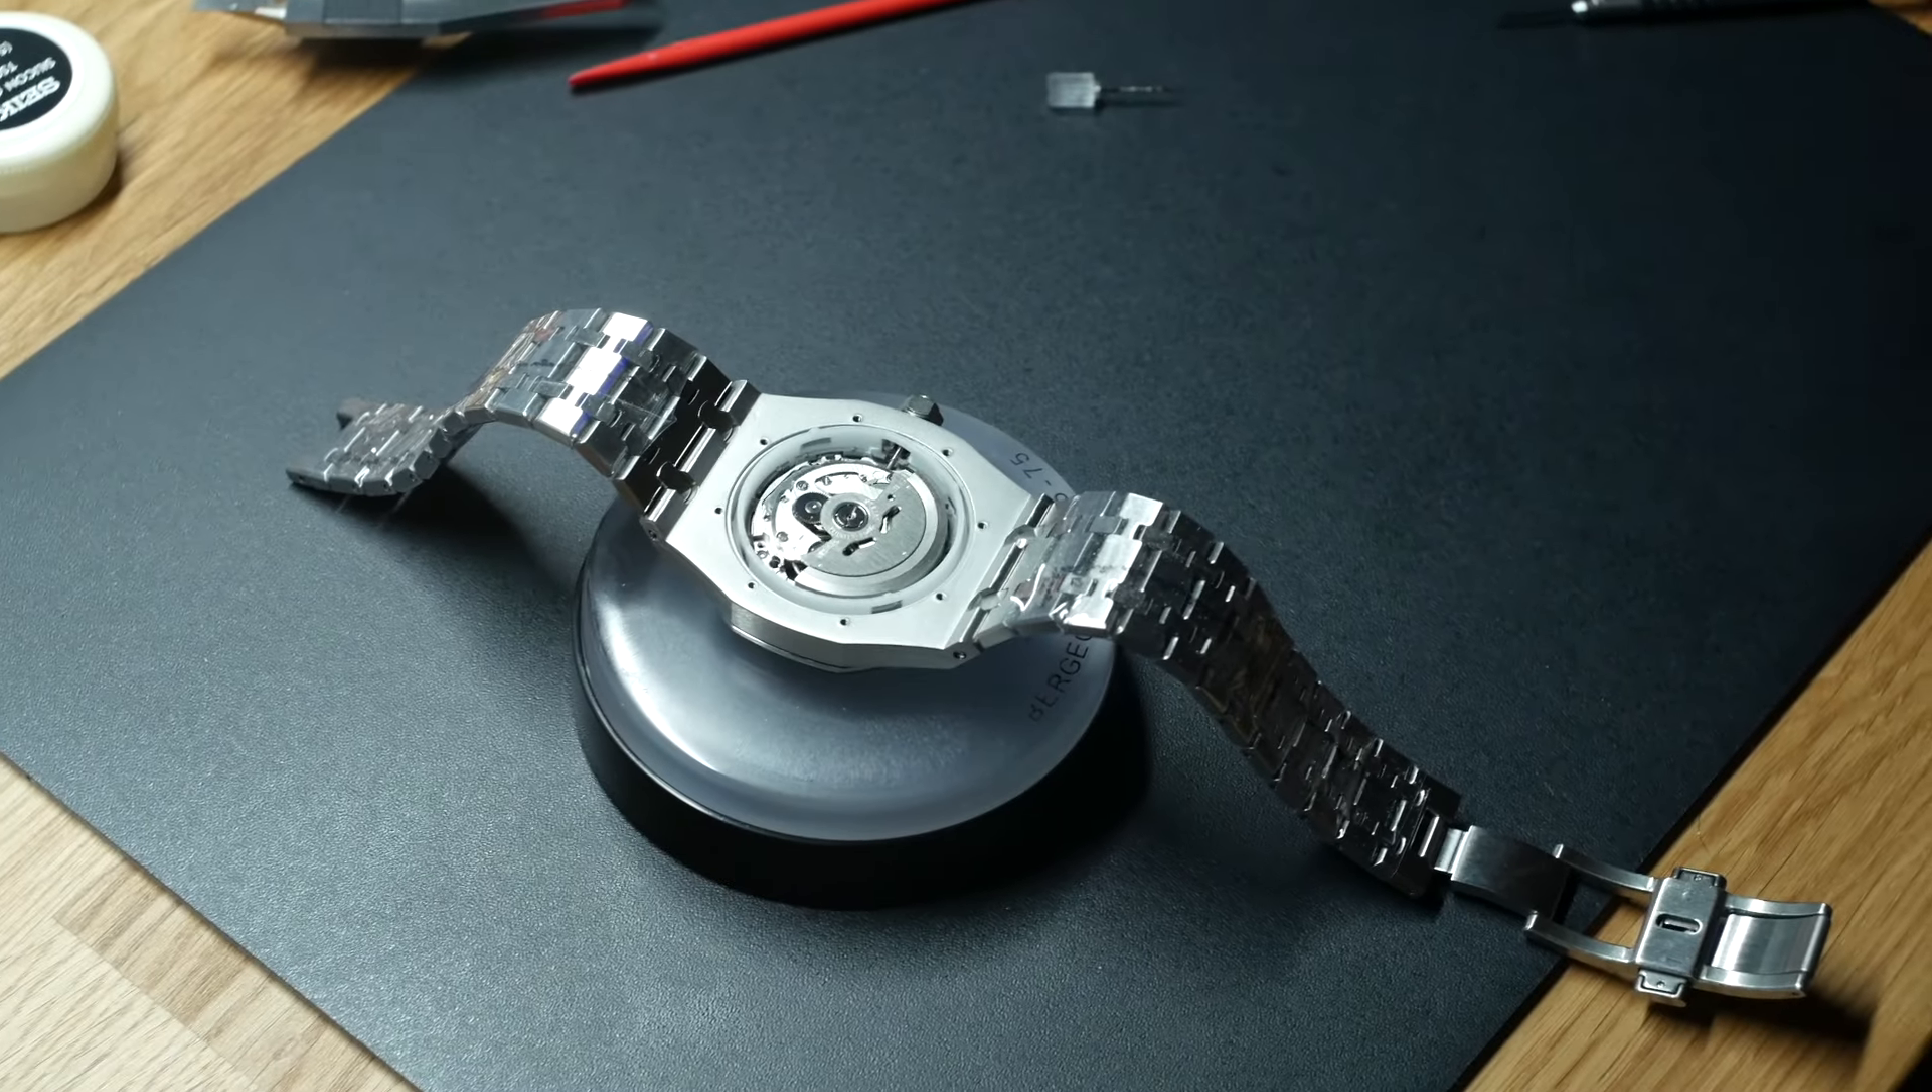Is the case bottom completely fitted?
No.